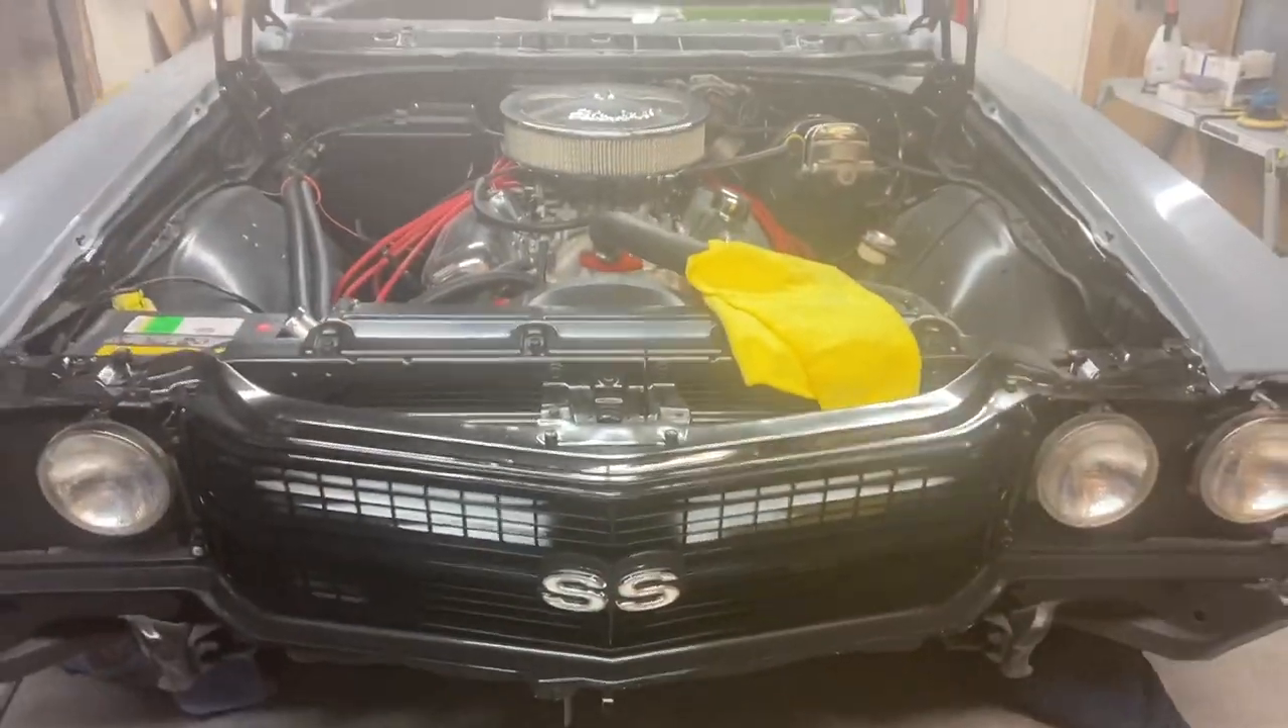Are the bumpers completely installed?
No.